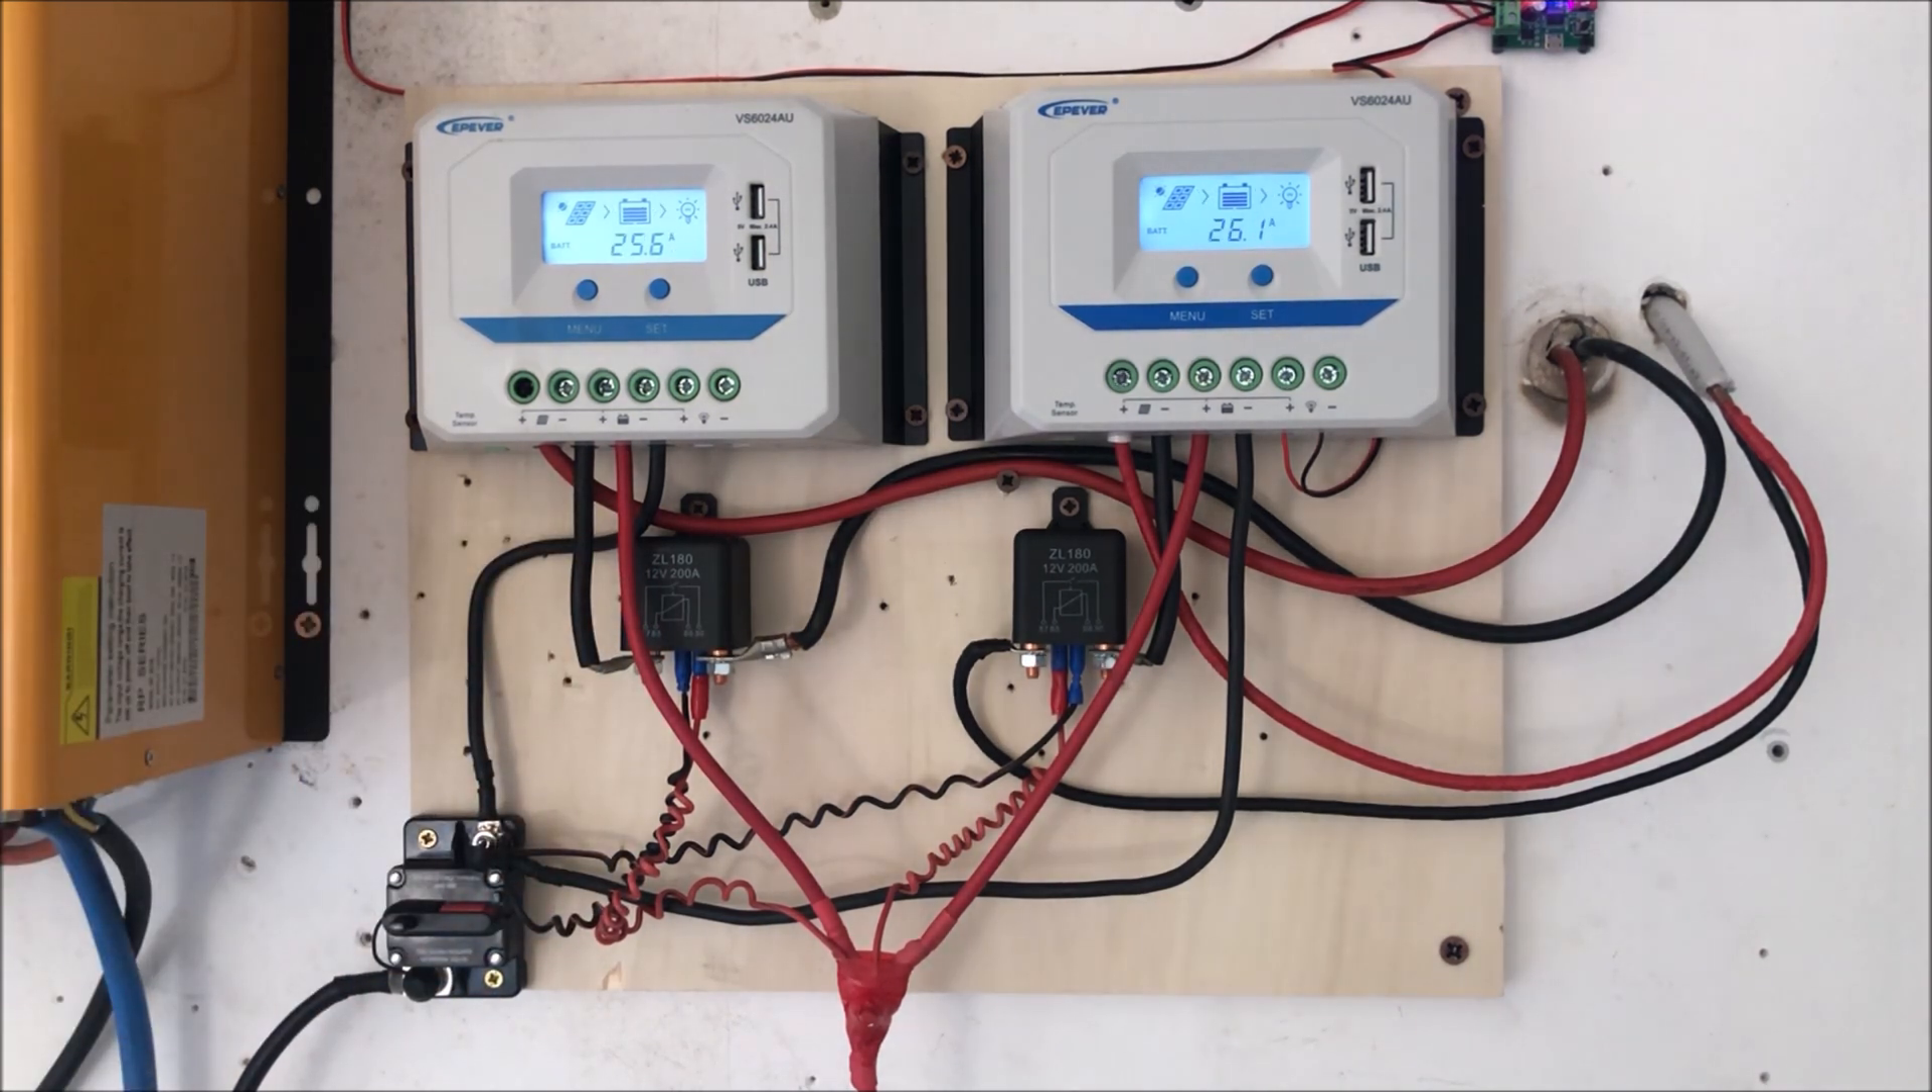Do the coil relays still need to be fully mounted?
No.